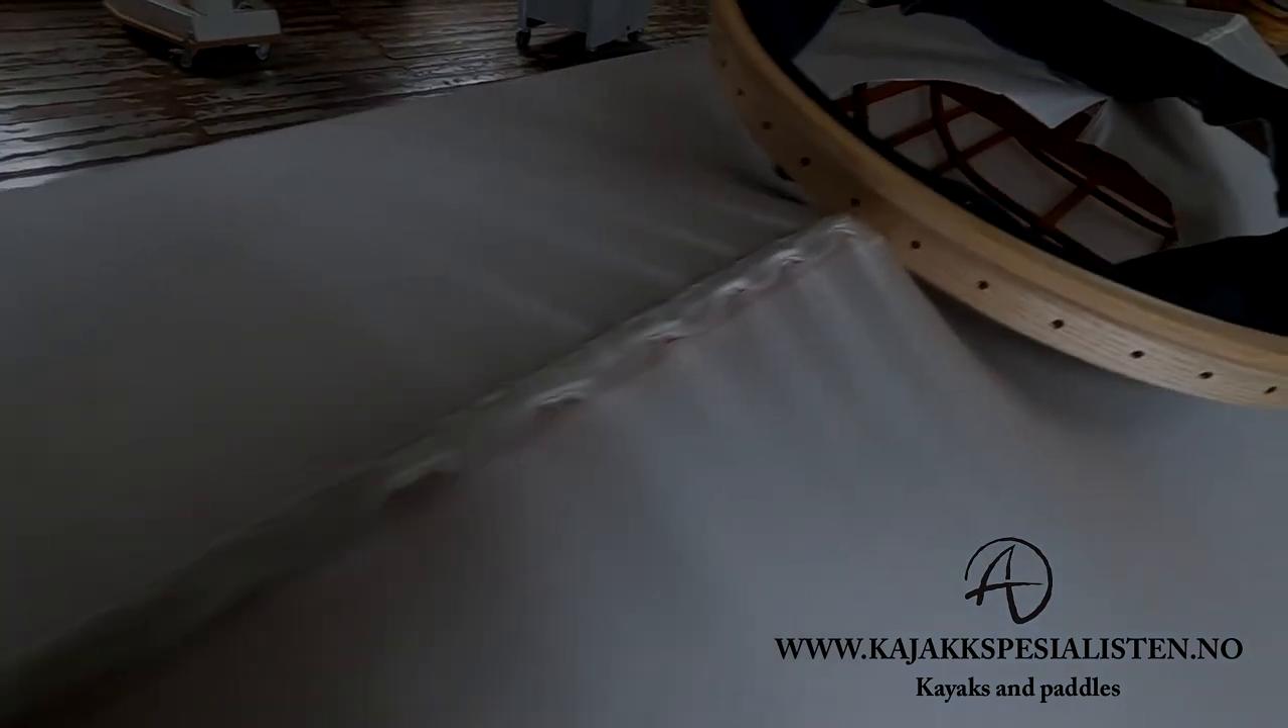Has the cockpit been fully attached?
No.